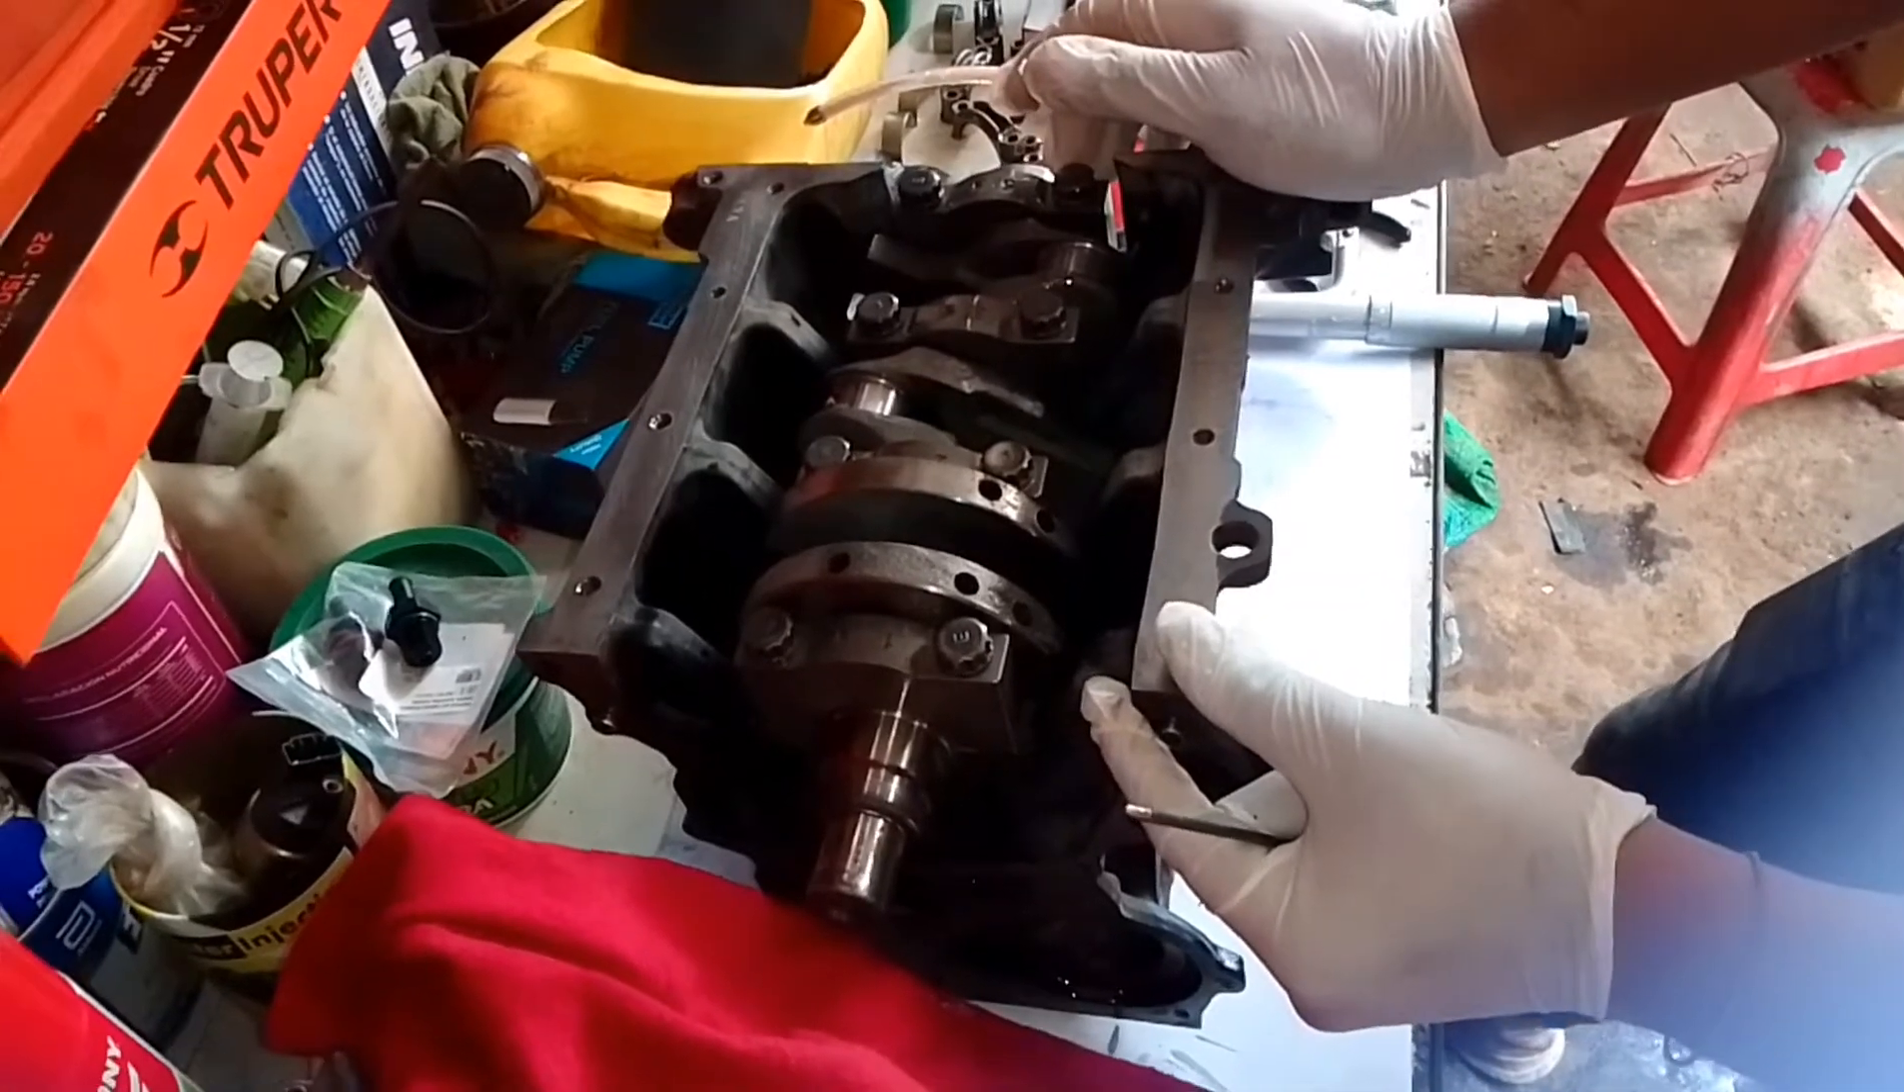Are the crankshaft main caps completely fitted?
Yes.